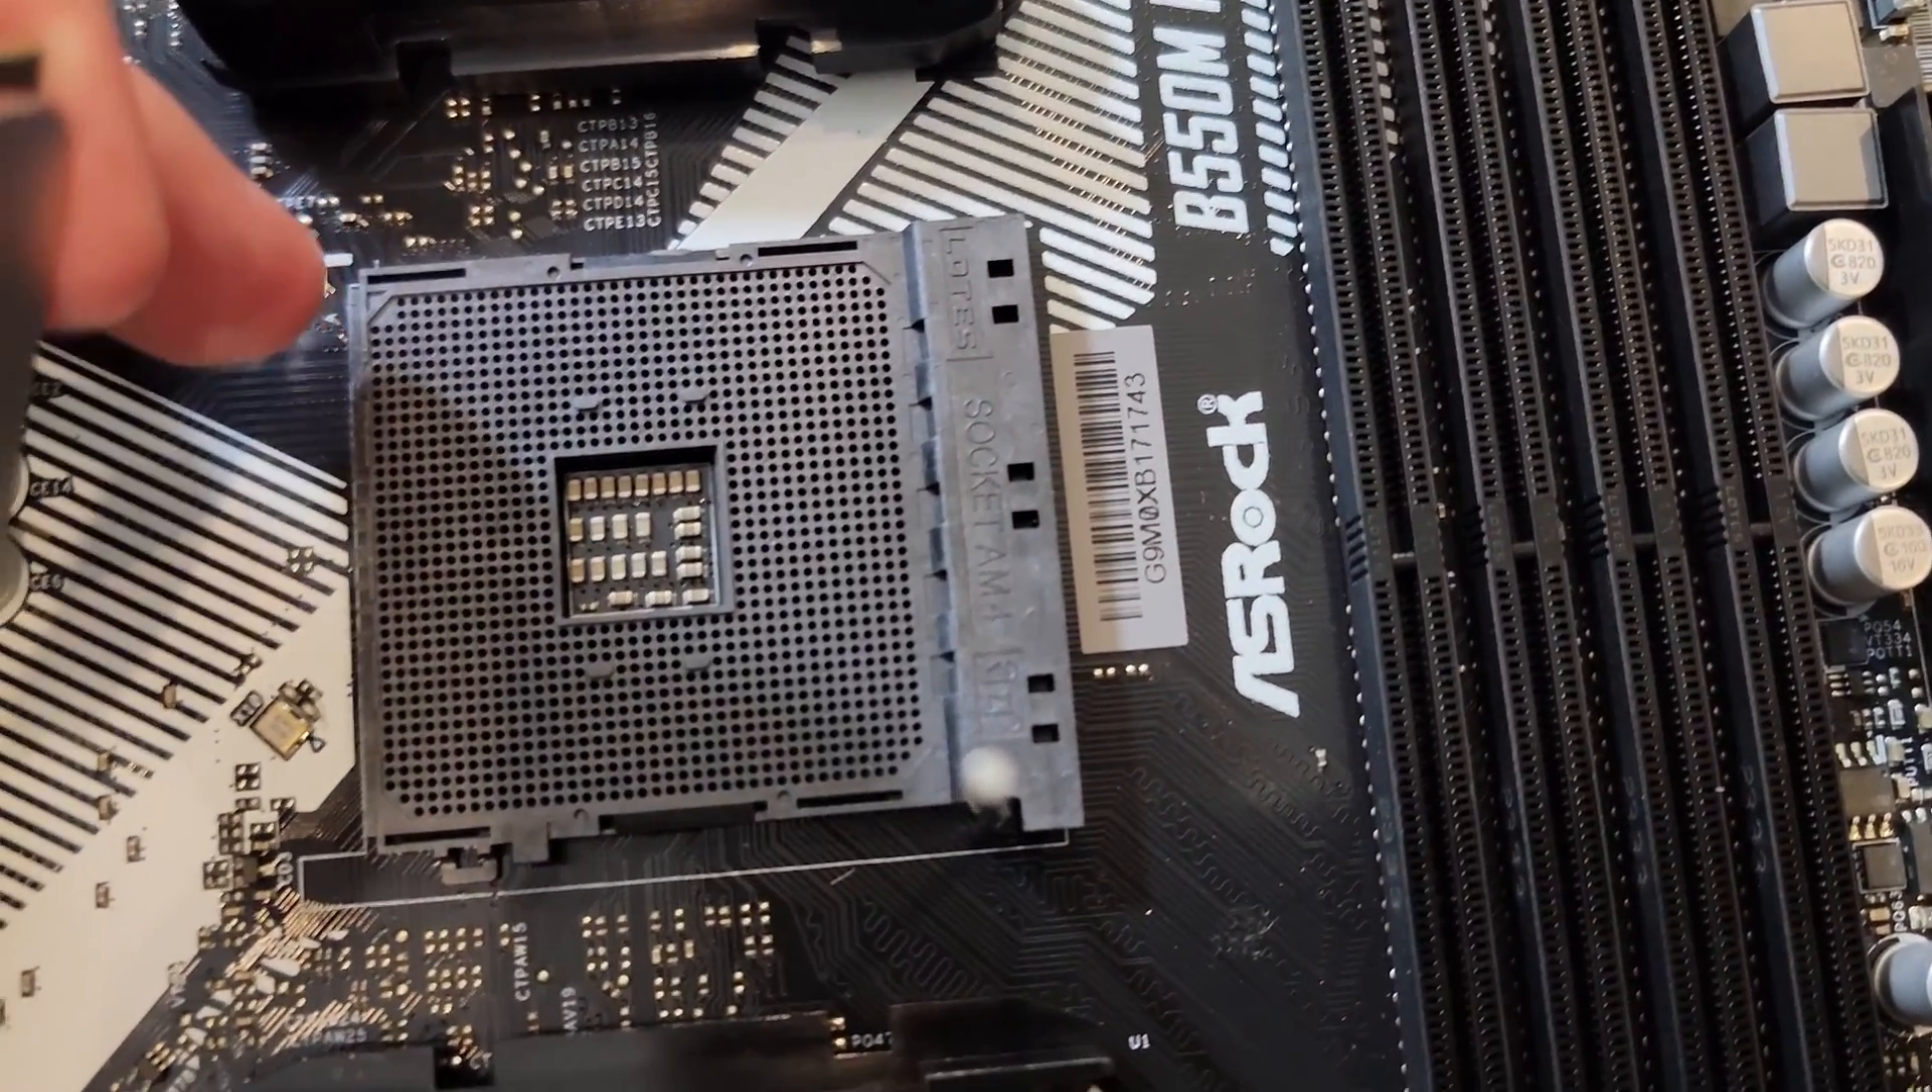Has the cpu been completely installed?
No.